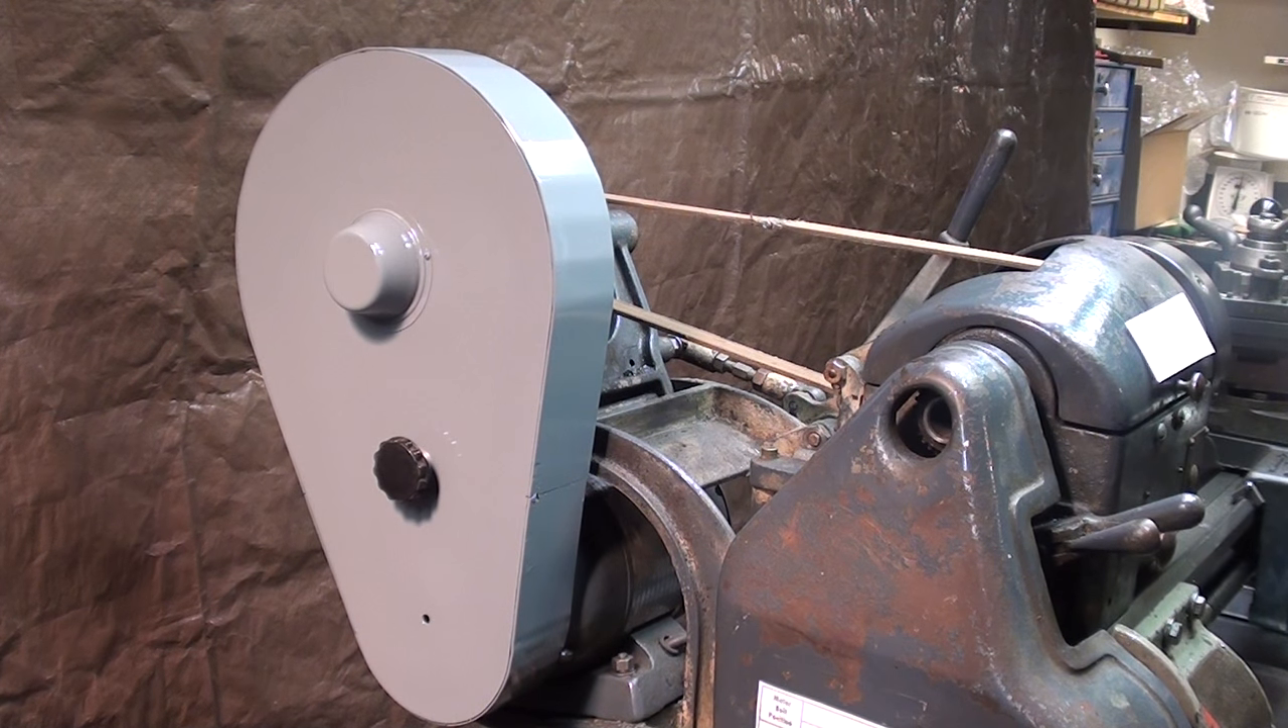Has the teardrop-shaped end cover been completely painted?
Yes.